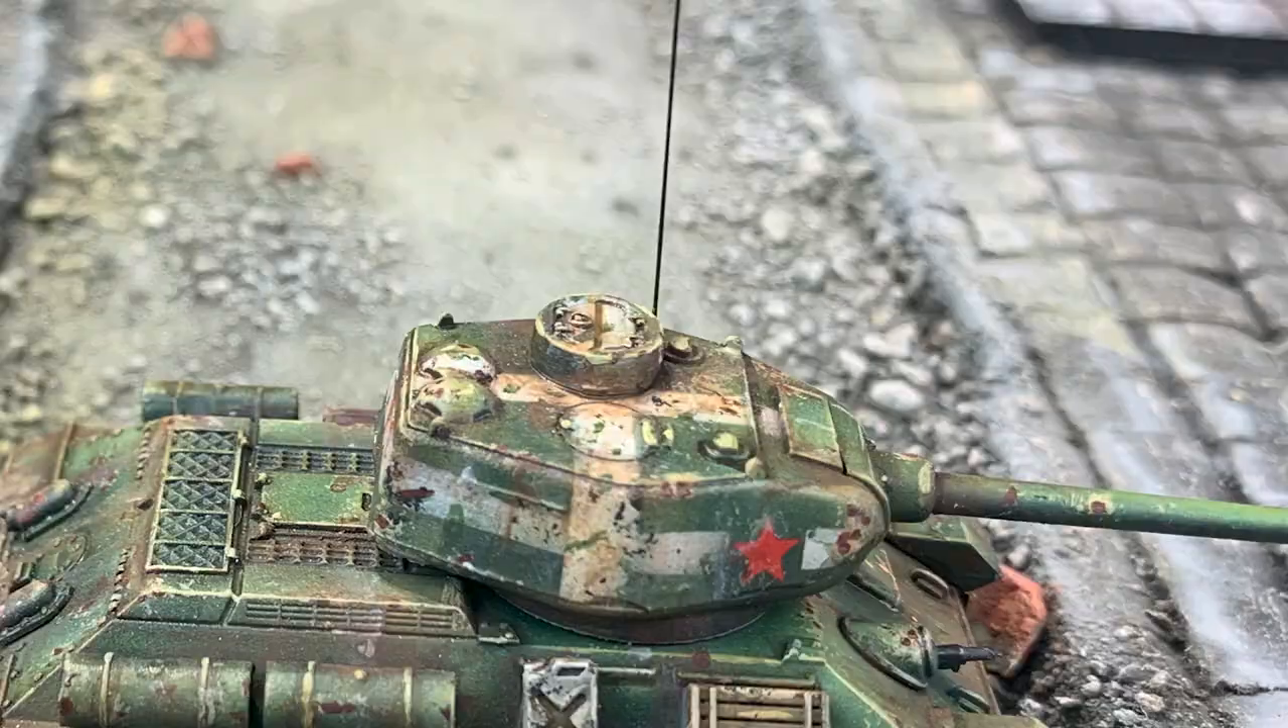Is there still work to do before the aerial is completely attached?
No.